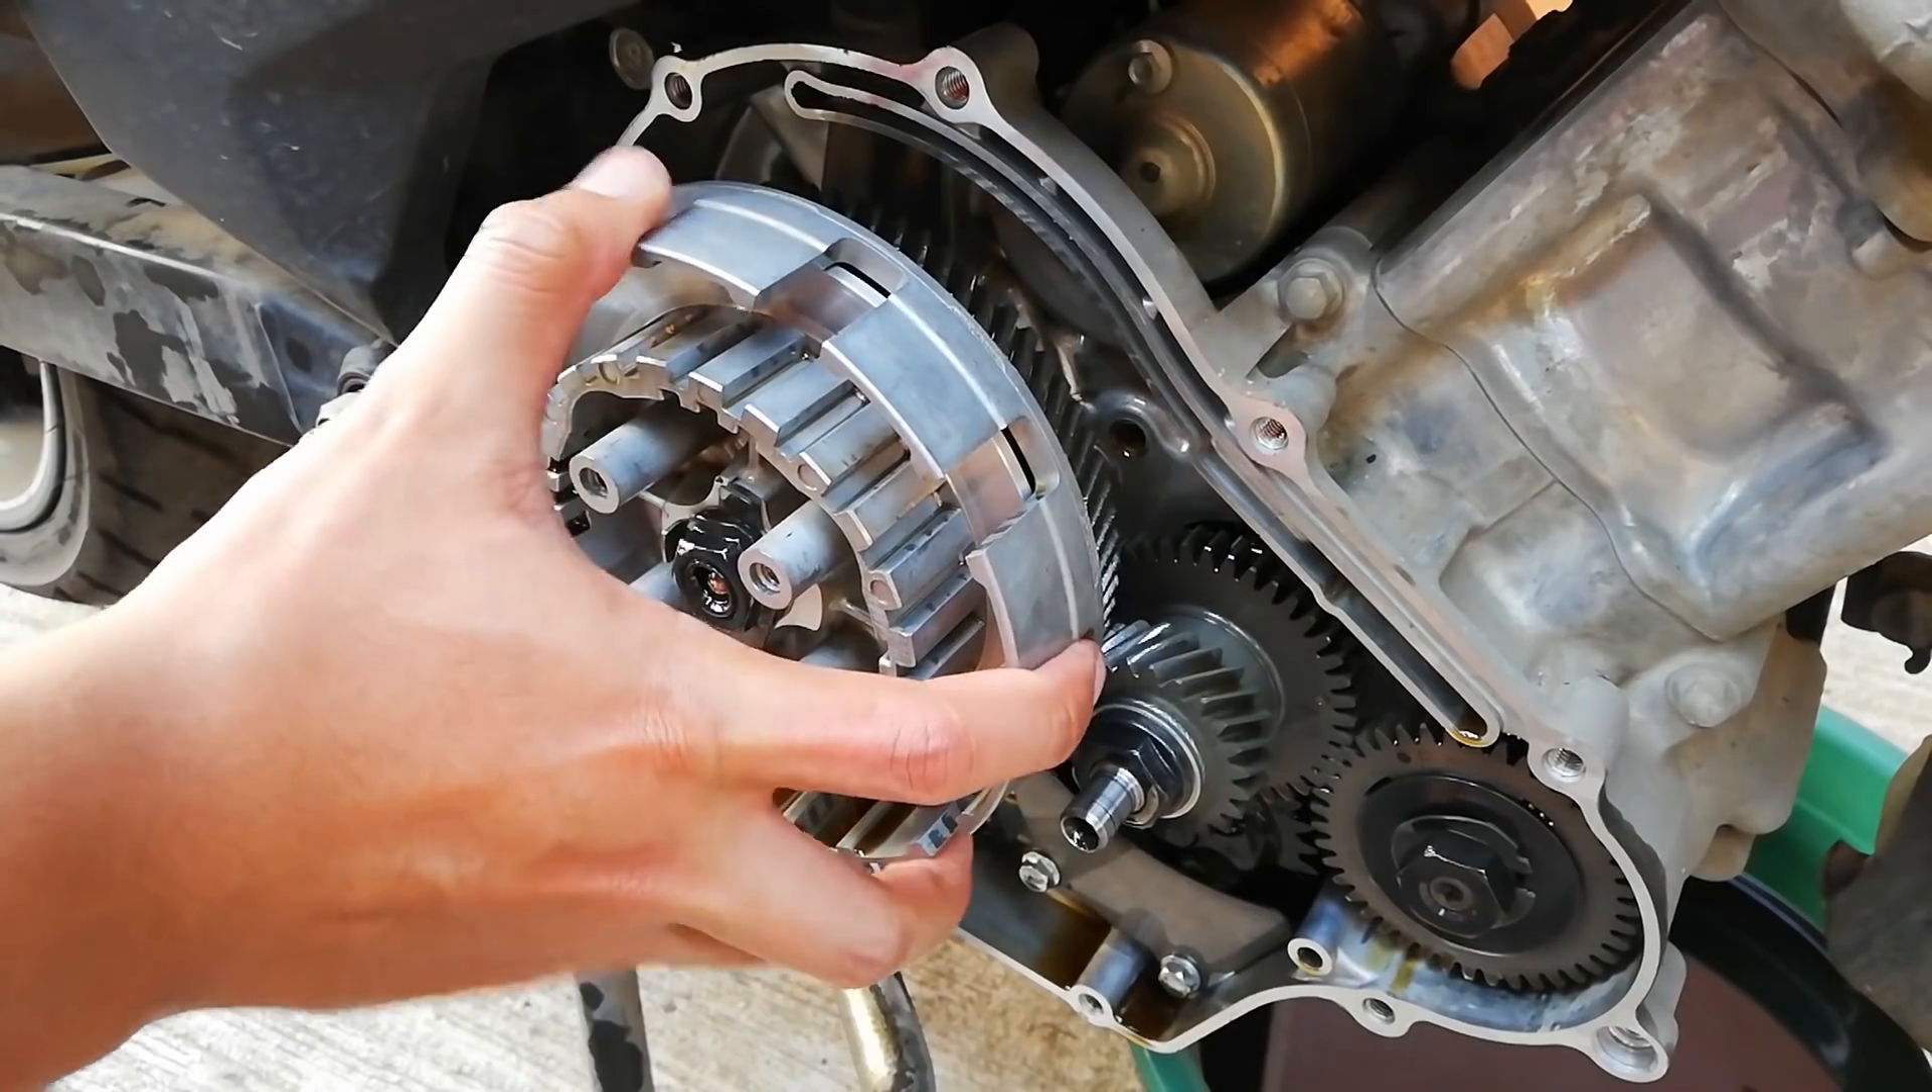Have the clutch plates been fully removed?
Yes.